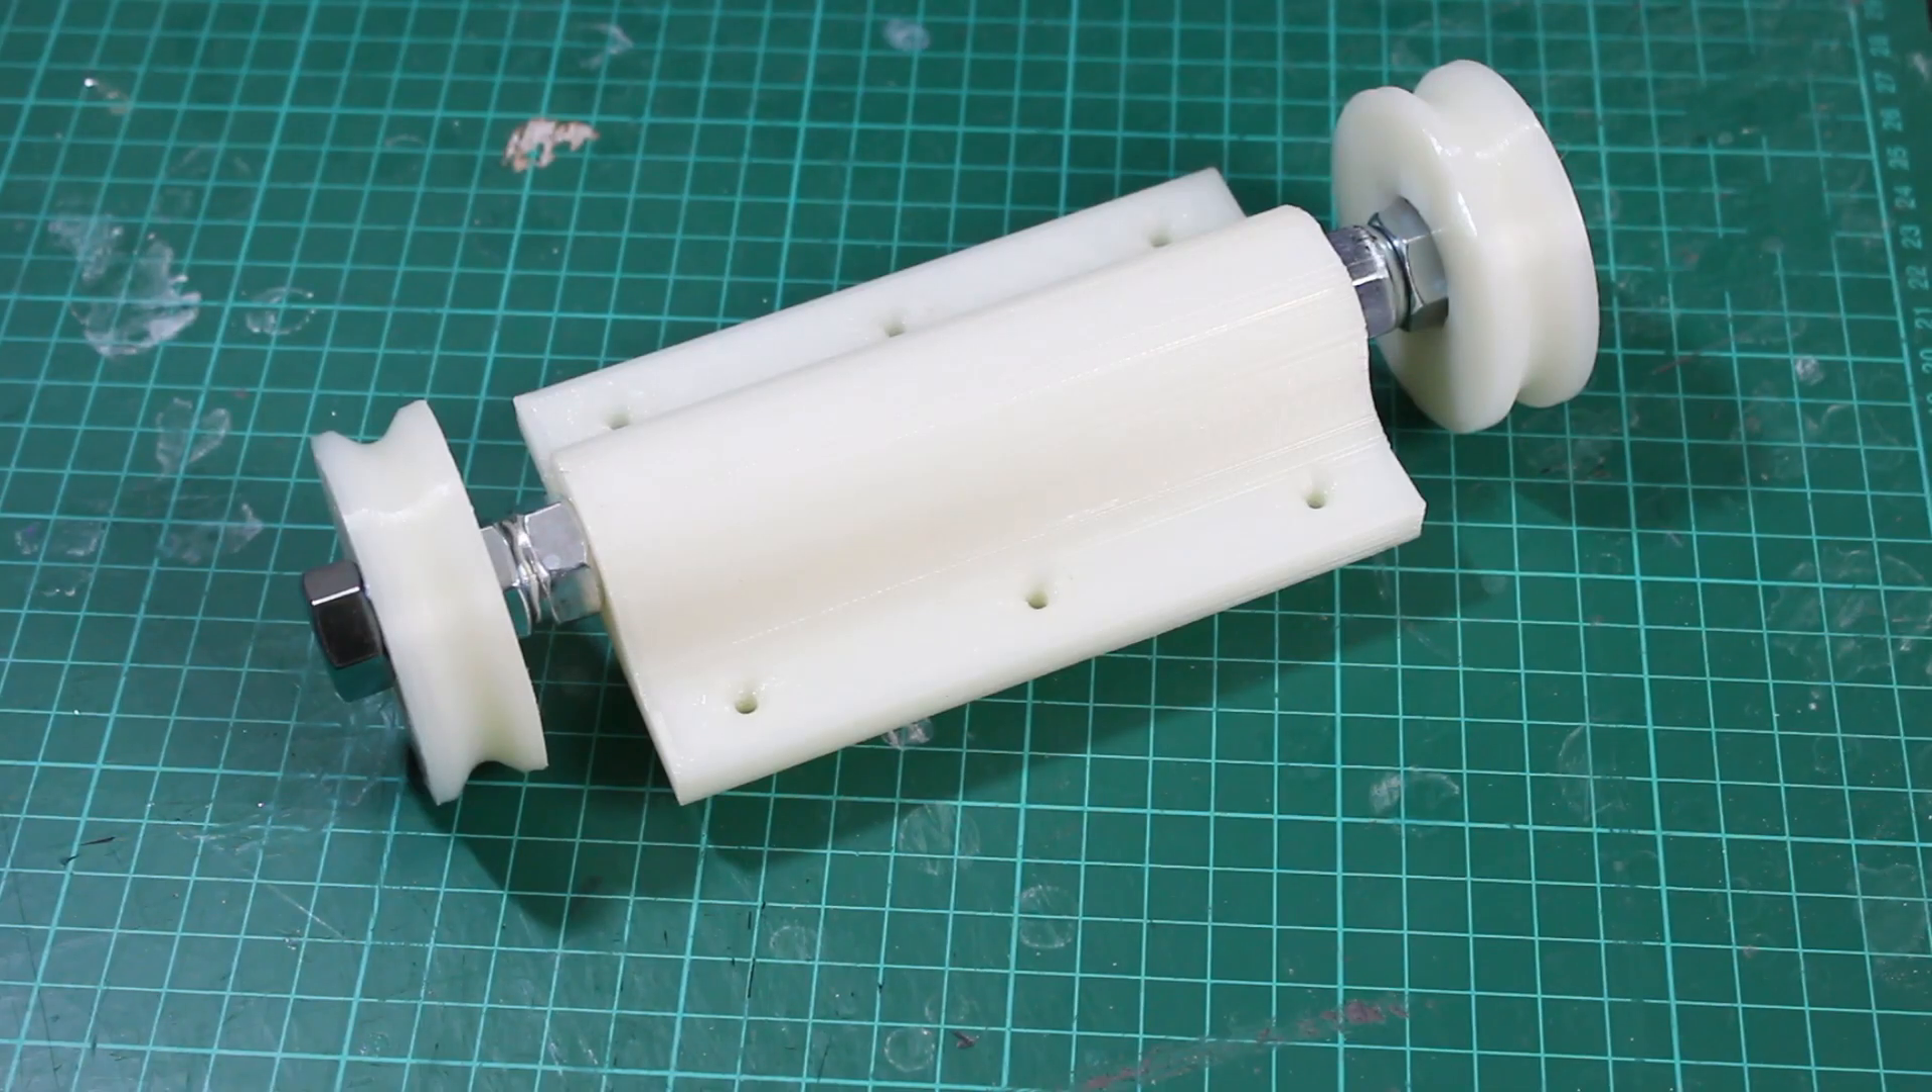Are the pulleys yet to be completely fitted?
No.